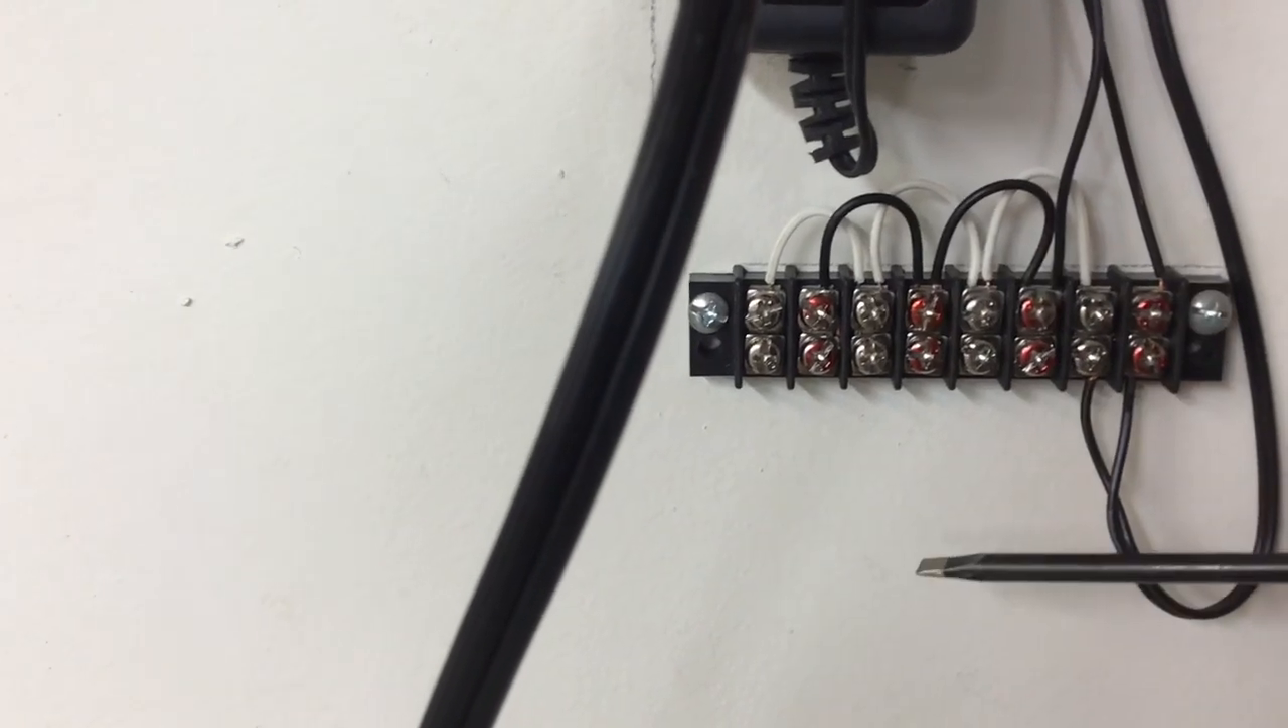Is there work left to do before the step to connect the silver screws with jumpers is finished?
No.